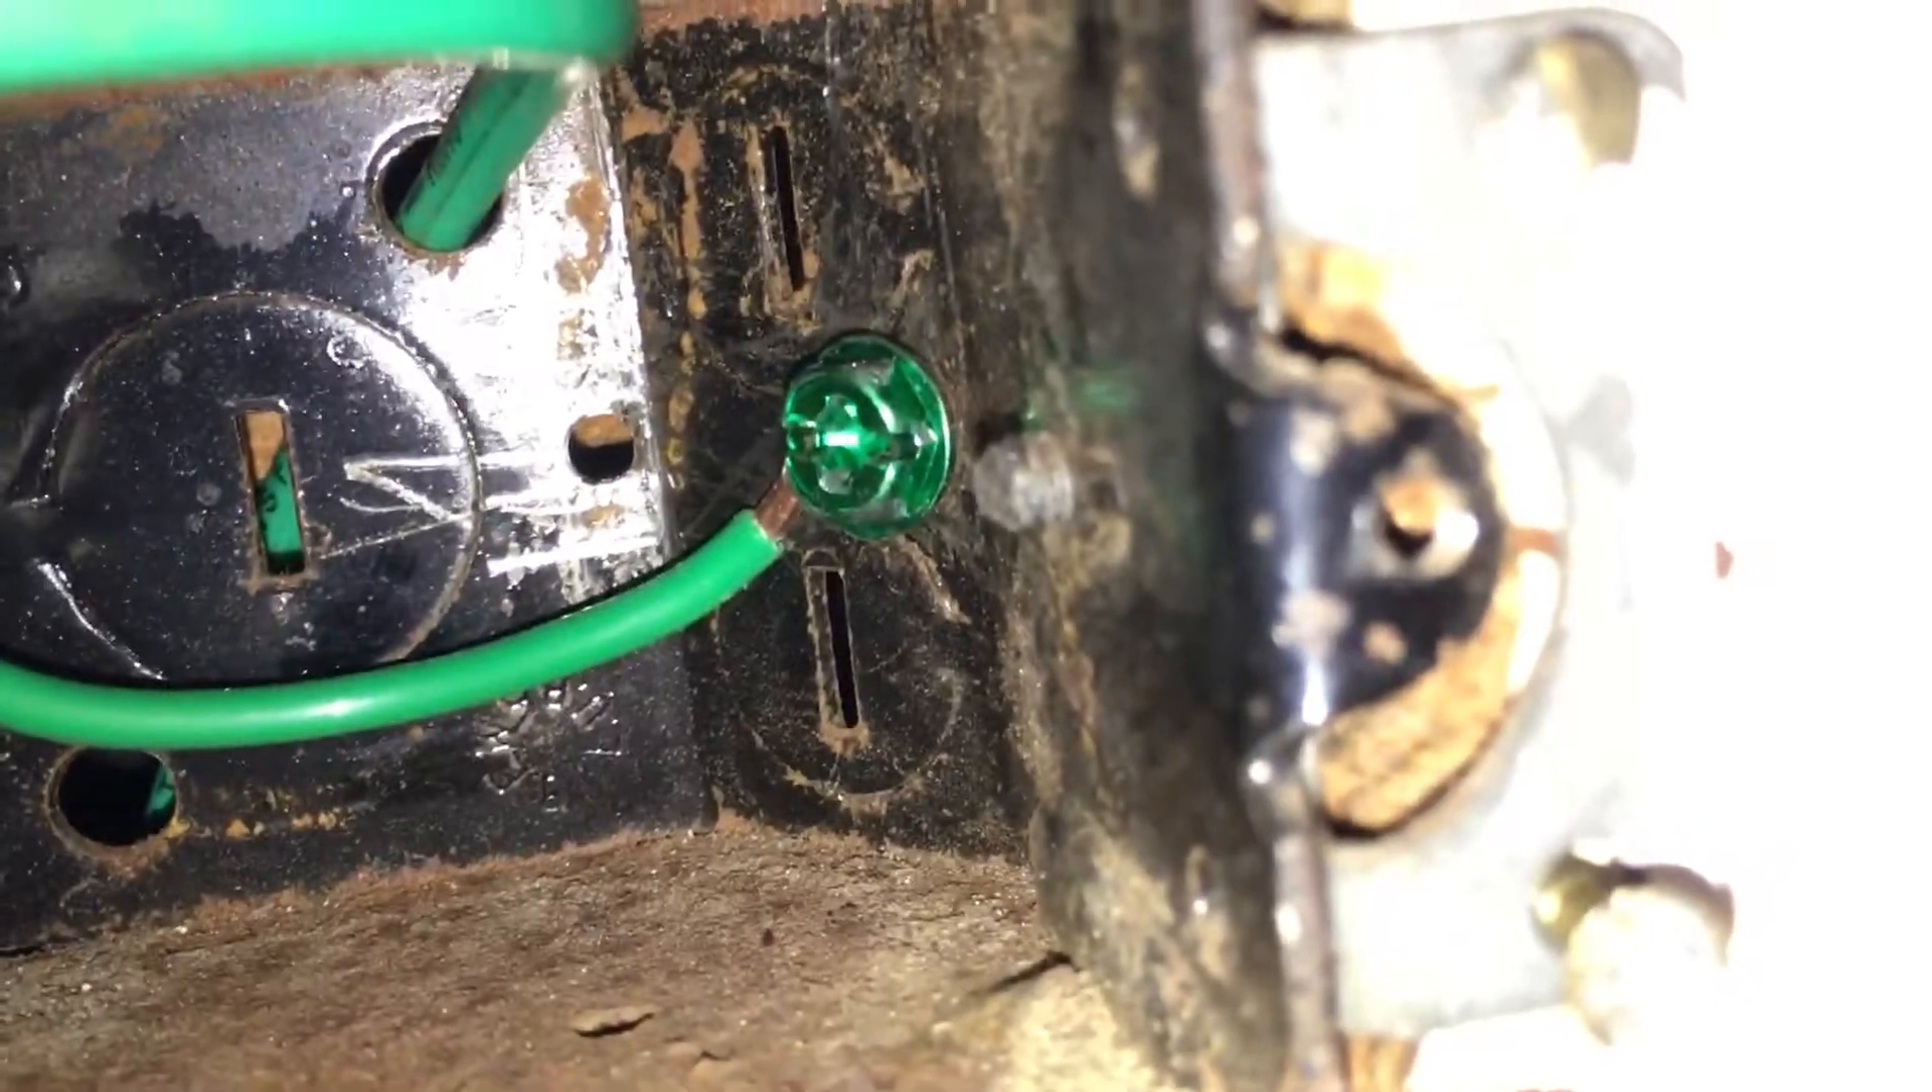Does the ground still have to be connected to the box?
No.